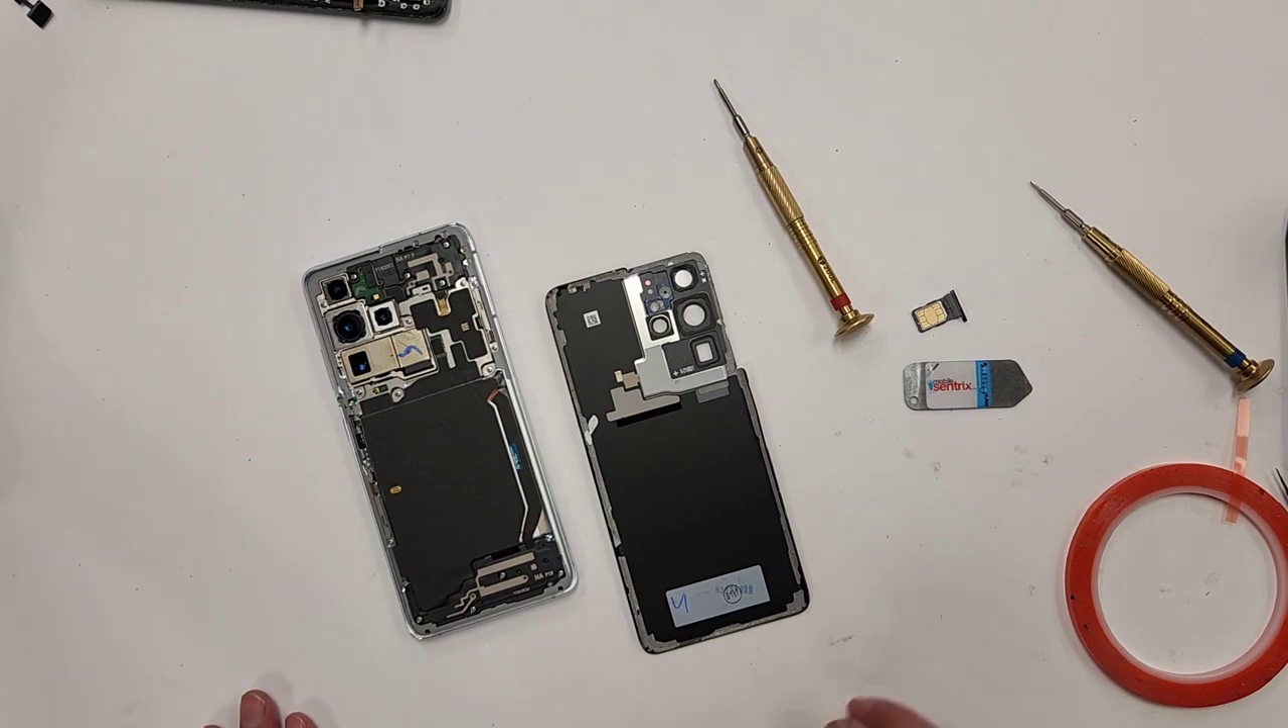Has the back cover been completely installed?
No.